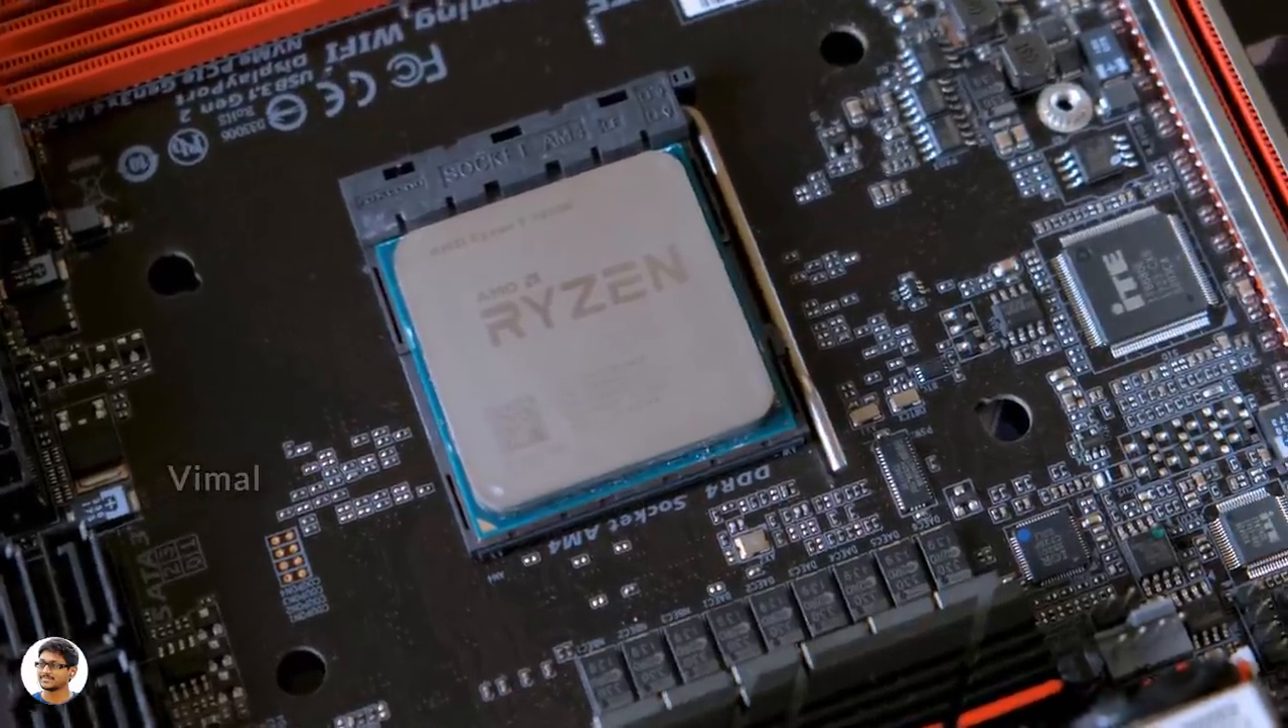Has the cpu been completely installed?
Yes.